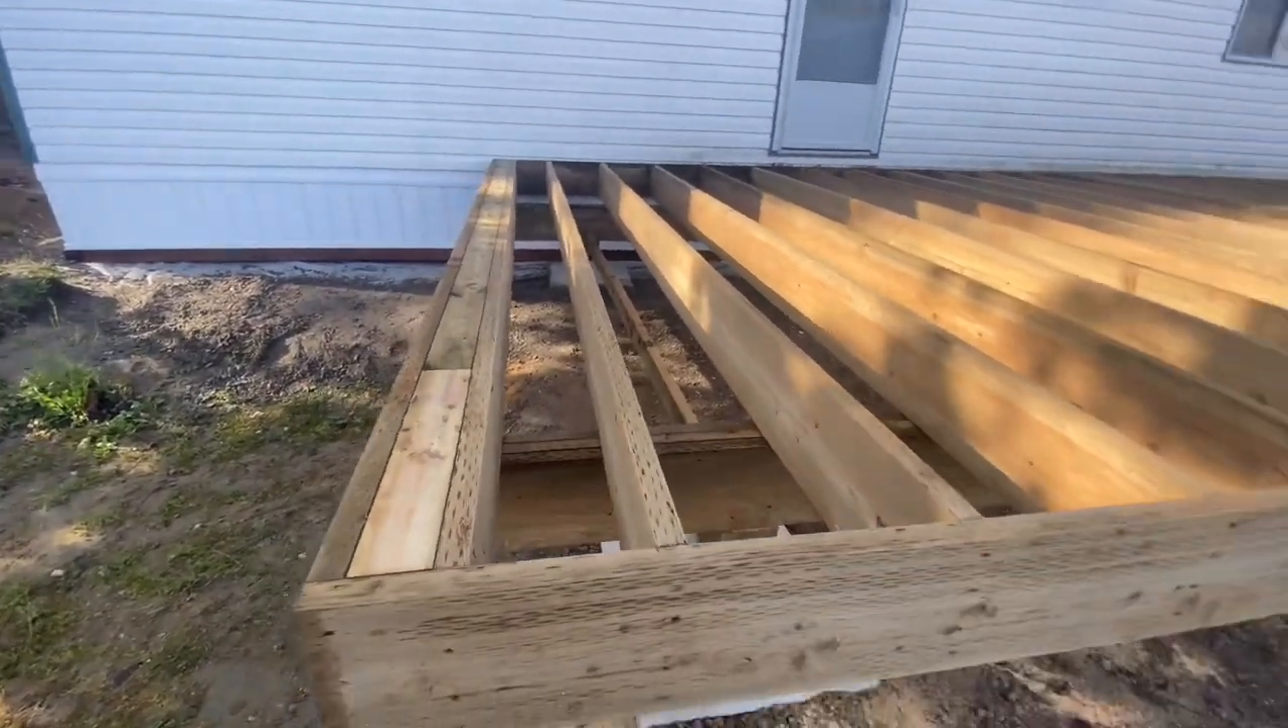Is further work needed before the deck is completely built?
Yes.